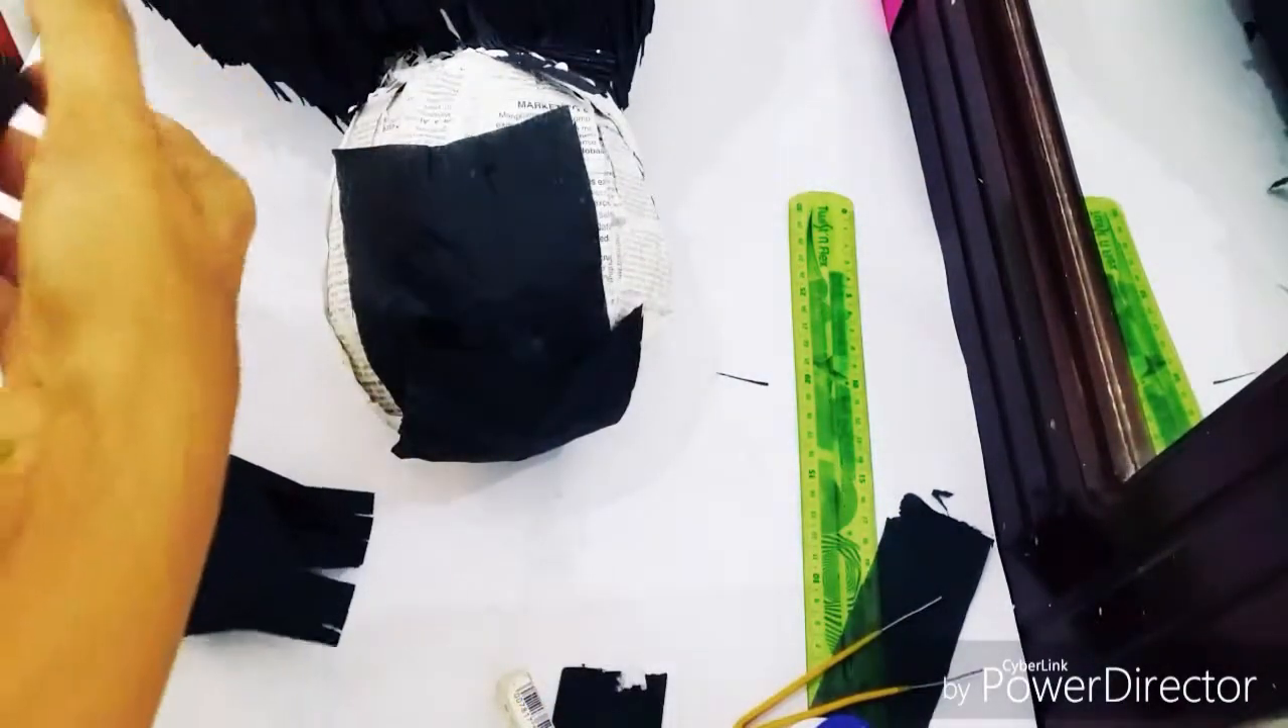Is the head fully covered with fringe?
No.